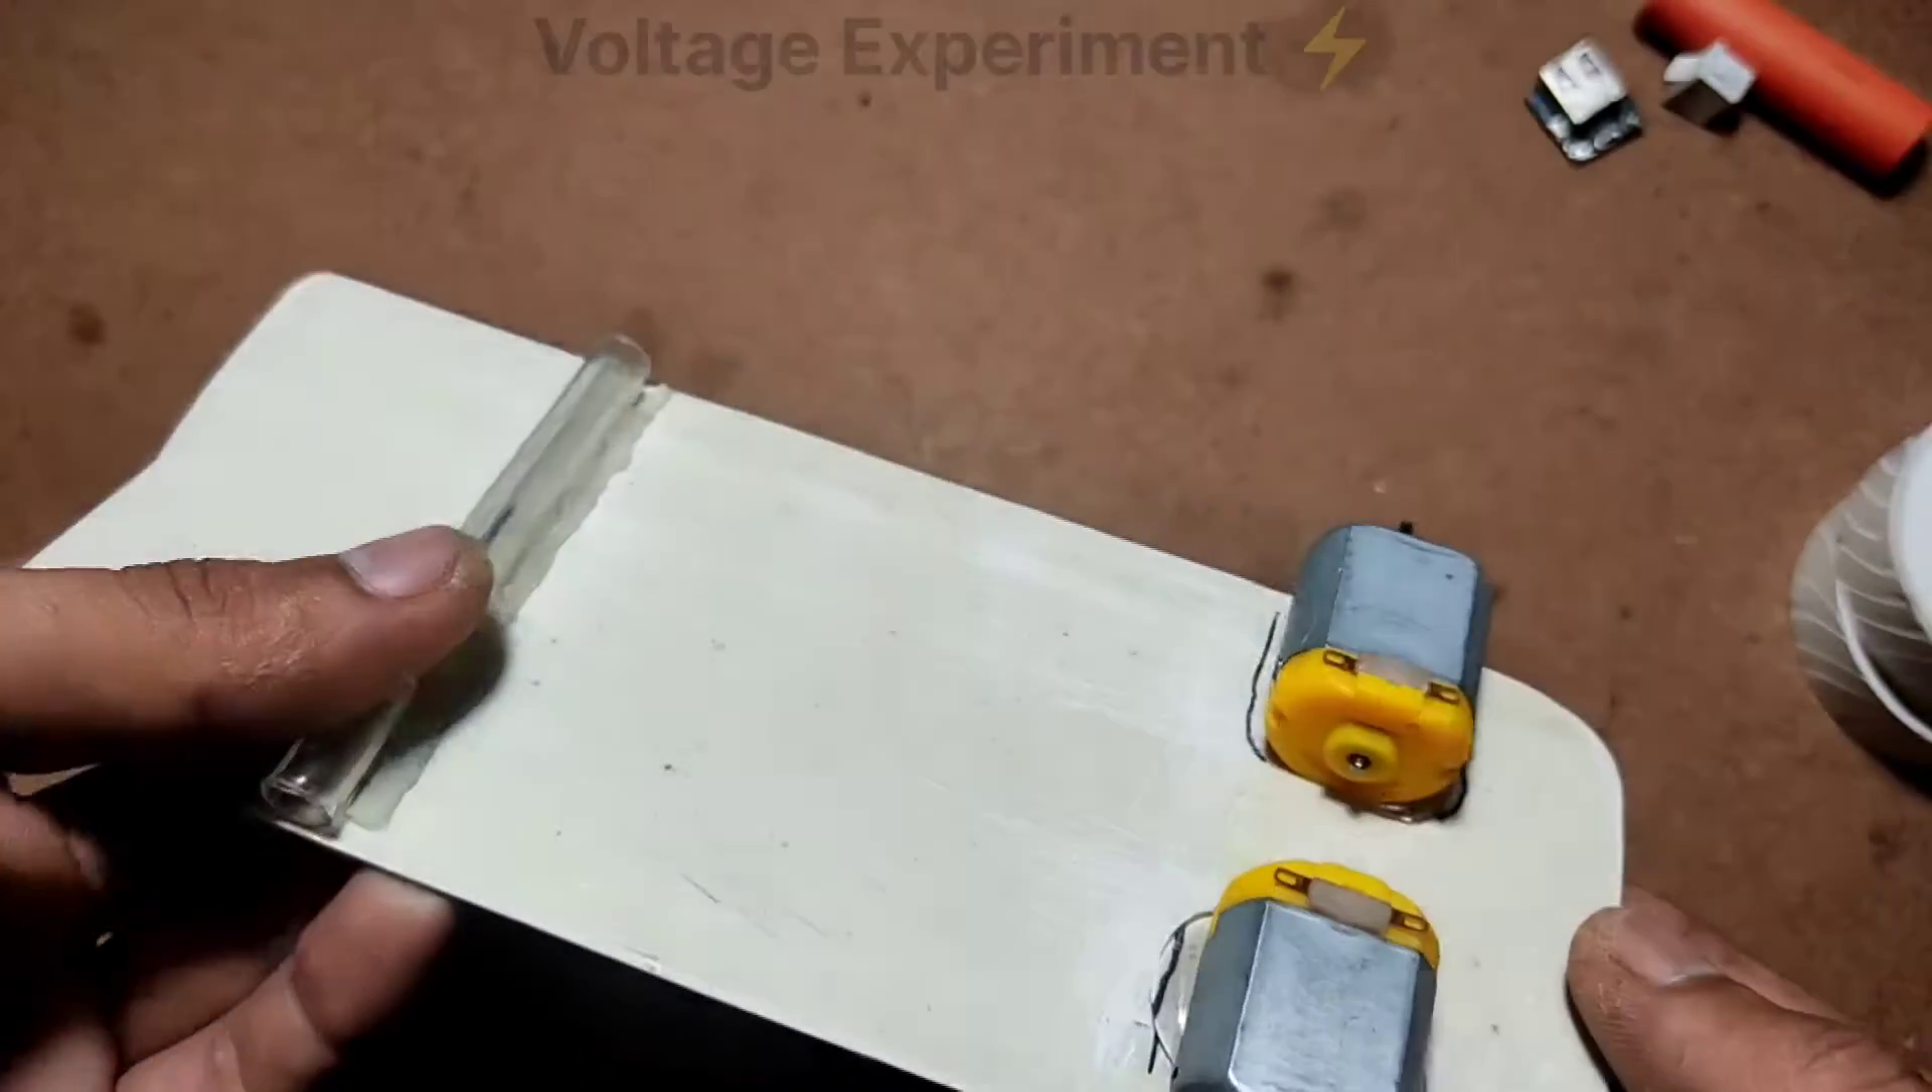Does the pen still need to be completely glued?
No.